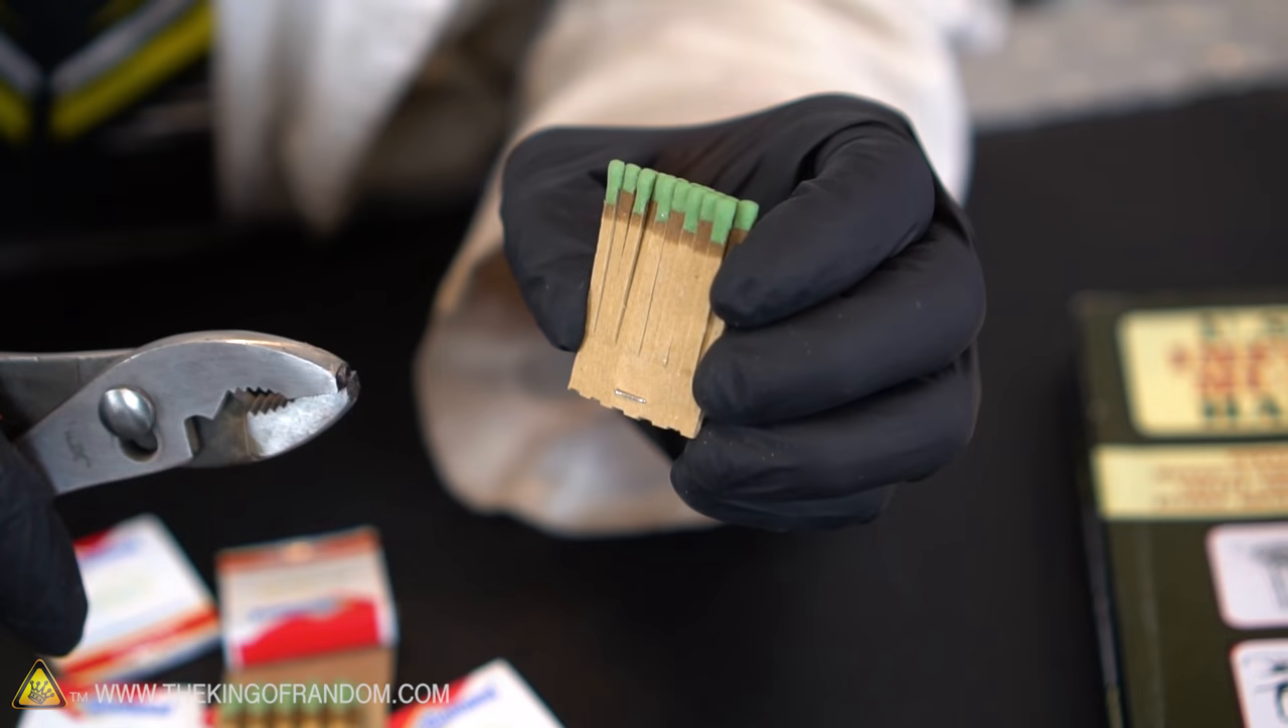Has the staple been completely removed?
No.